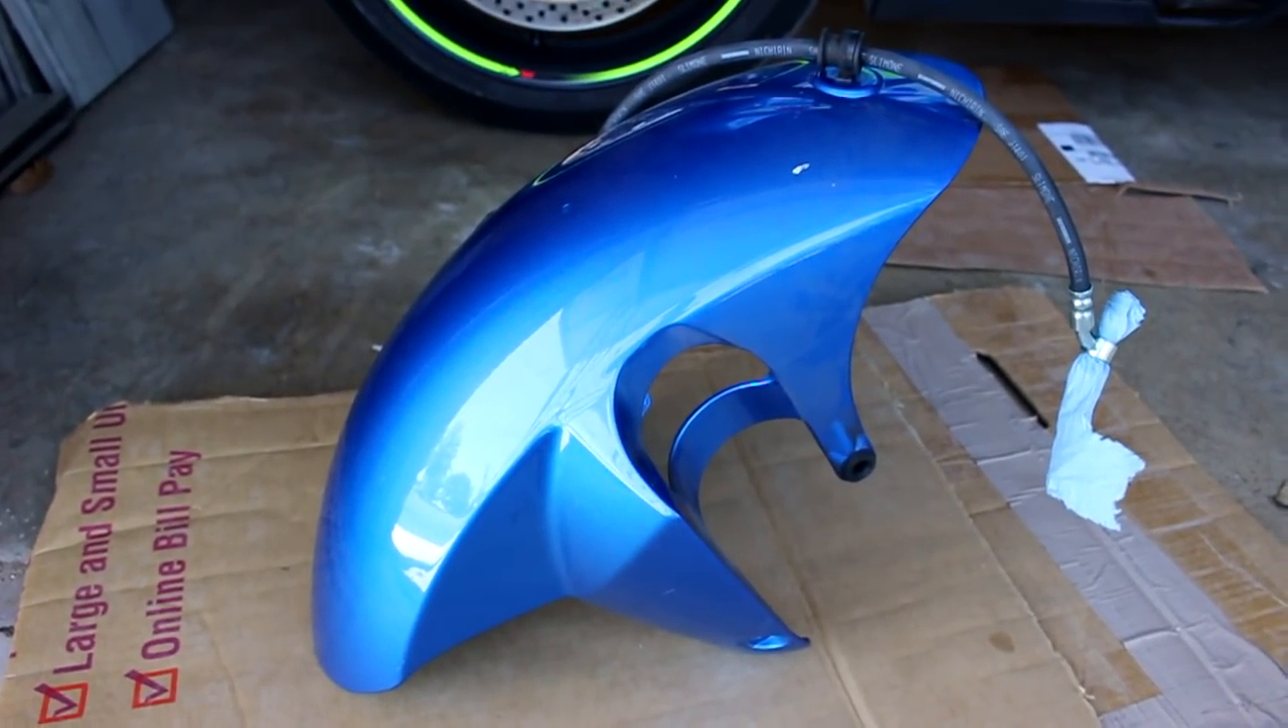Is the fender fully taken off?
Yes.